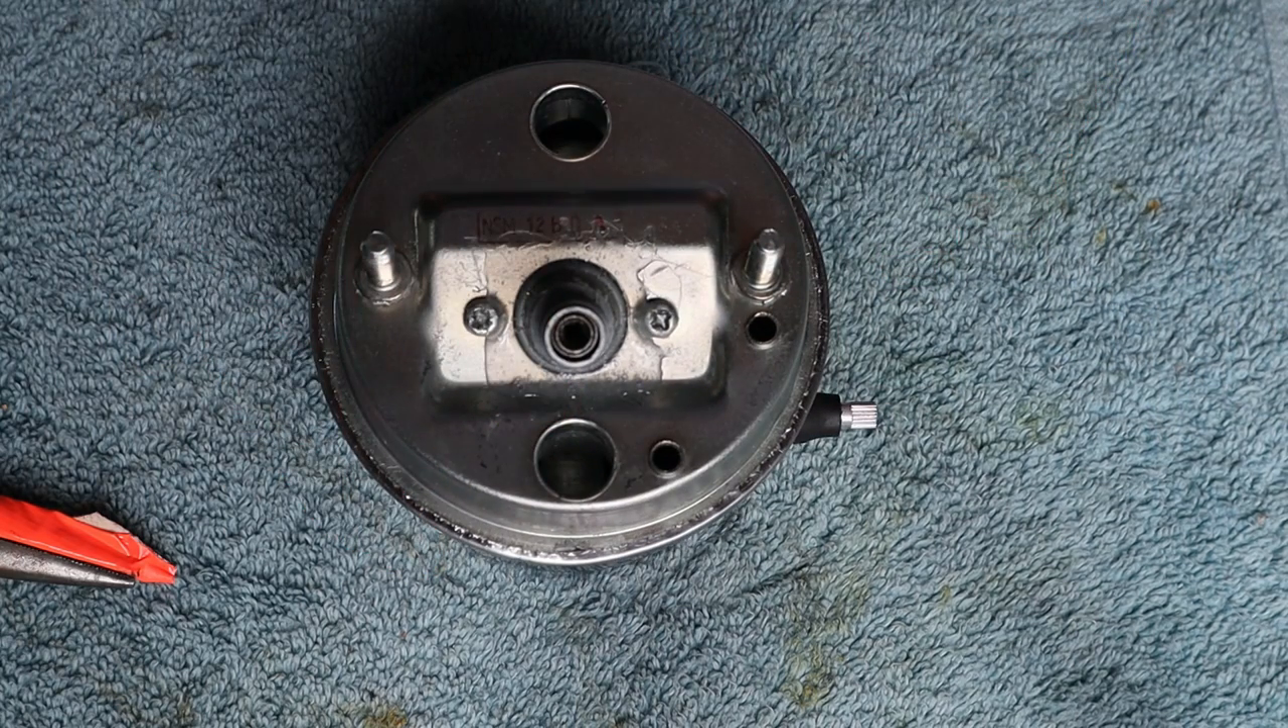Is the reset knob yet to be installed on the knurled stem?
Yes.